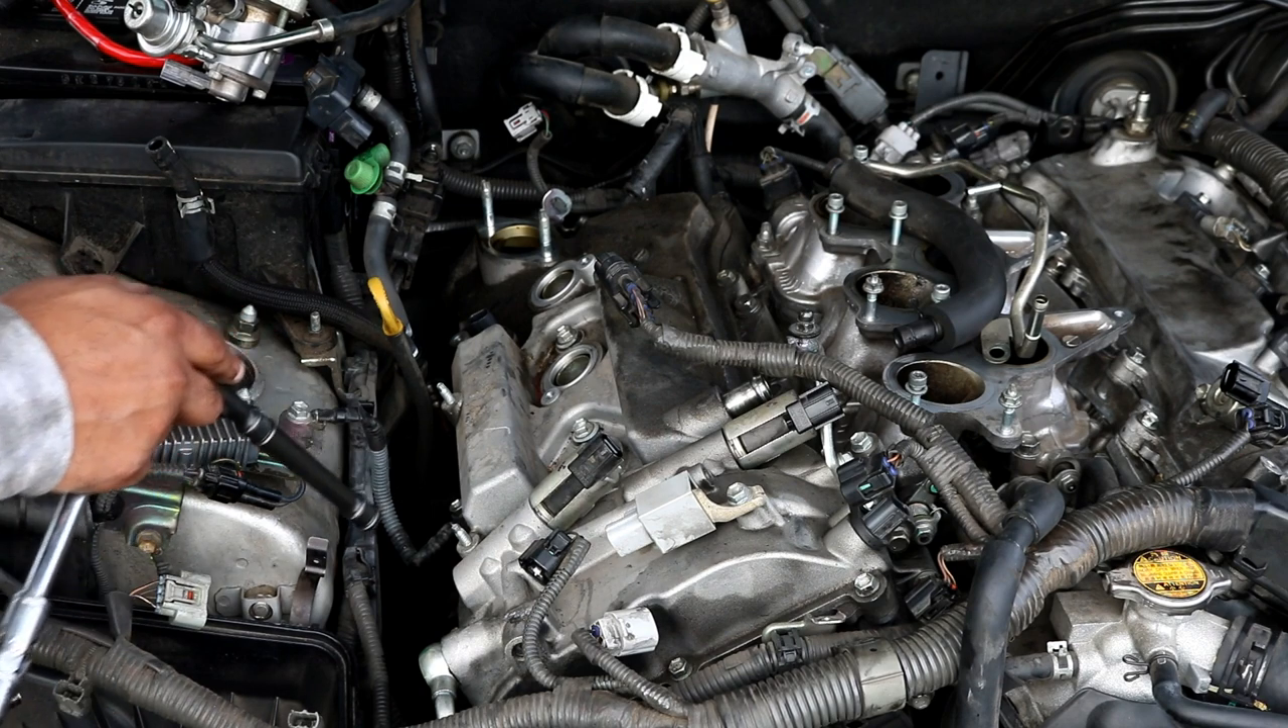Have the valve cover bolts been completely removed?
No.